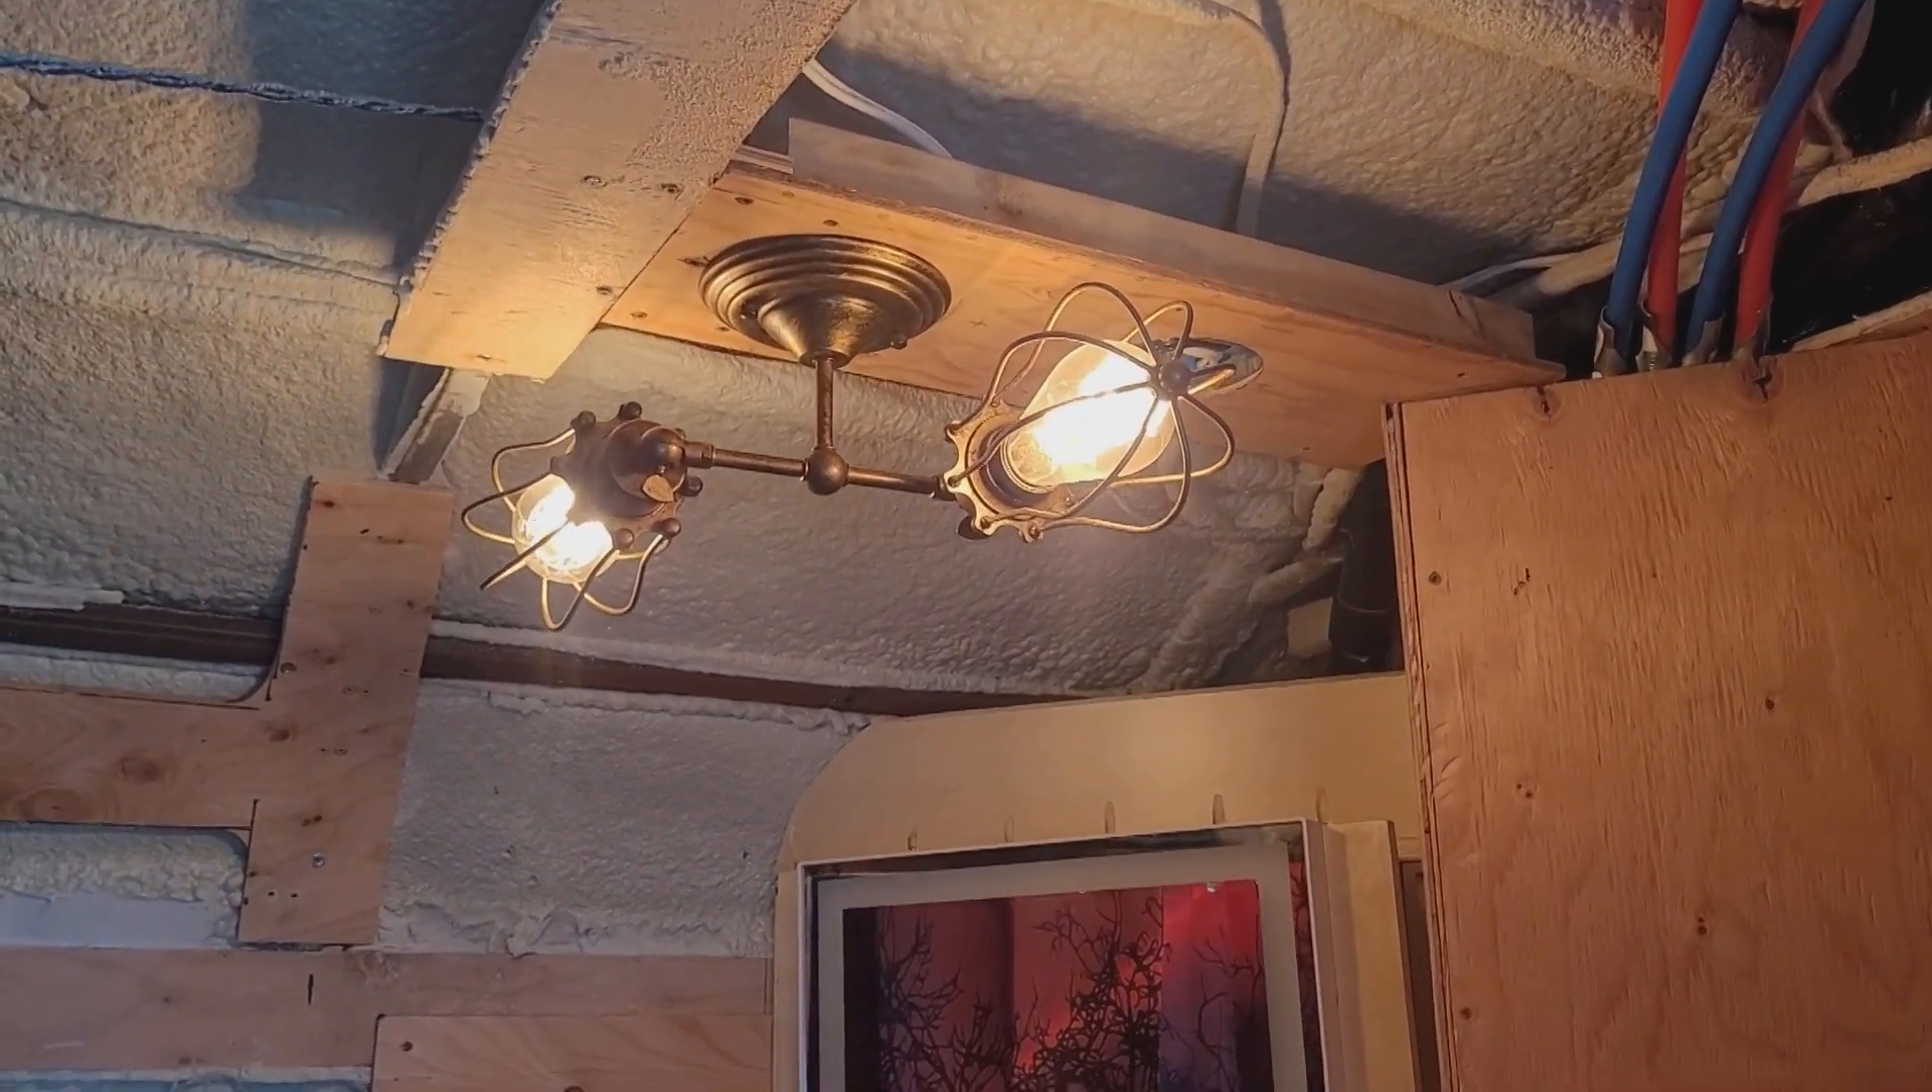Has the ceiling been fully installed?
No.